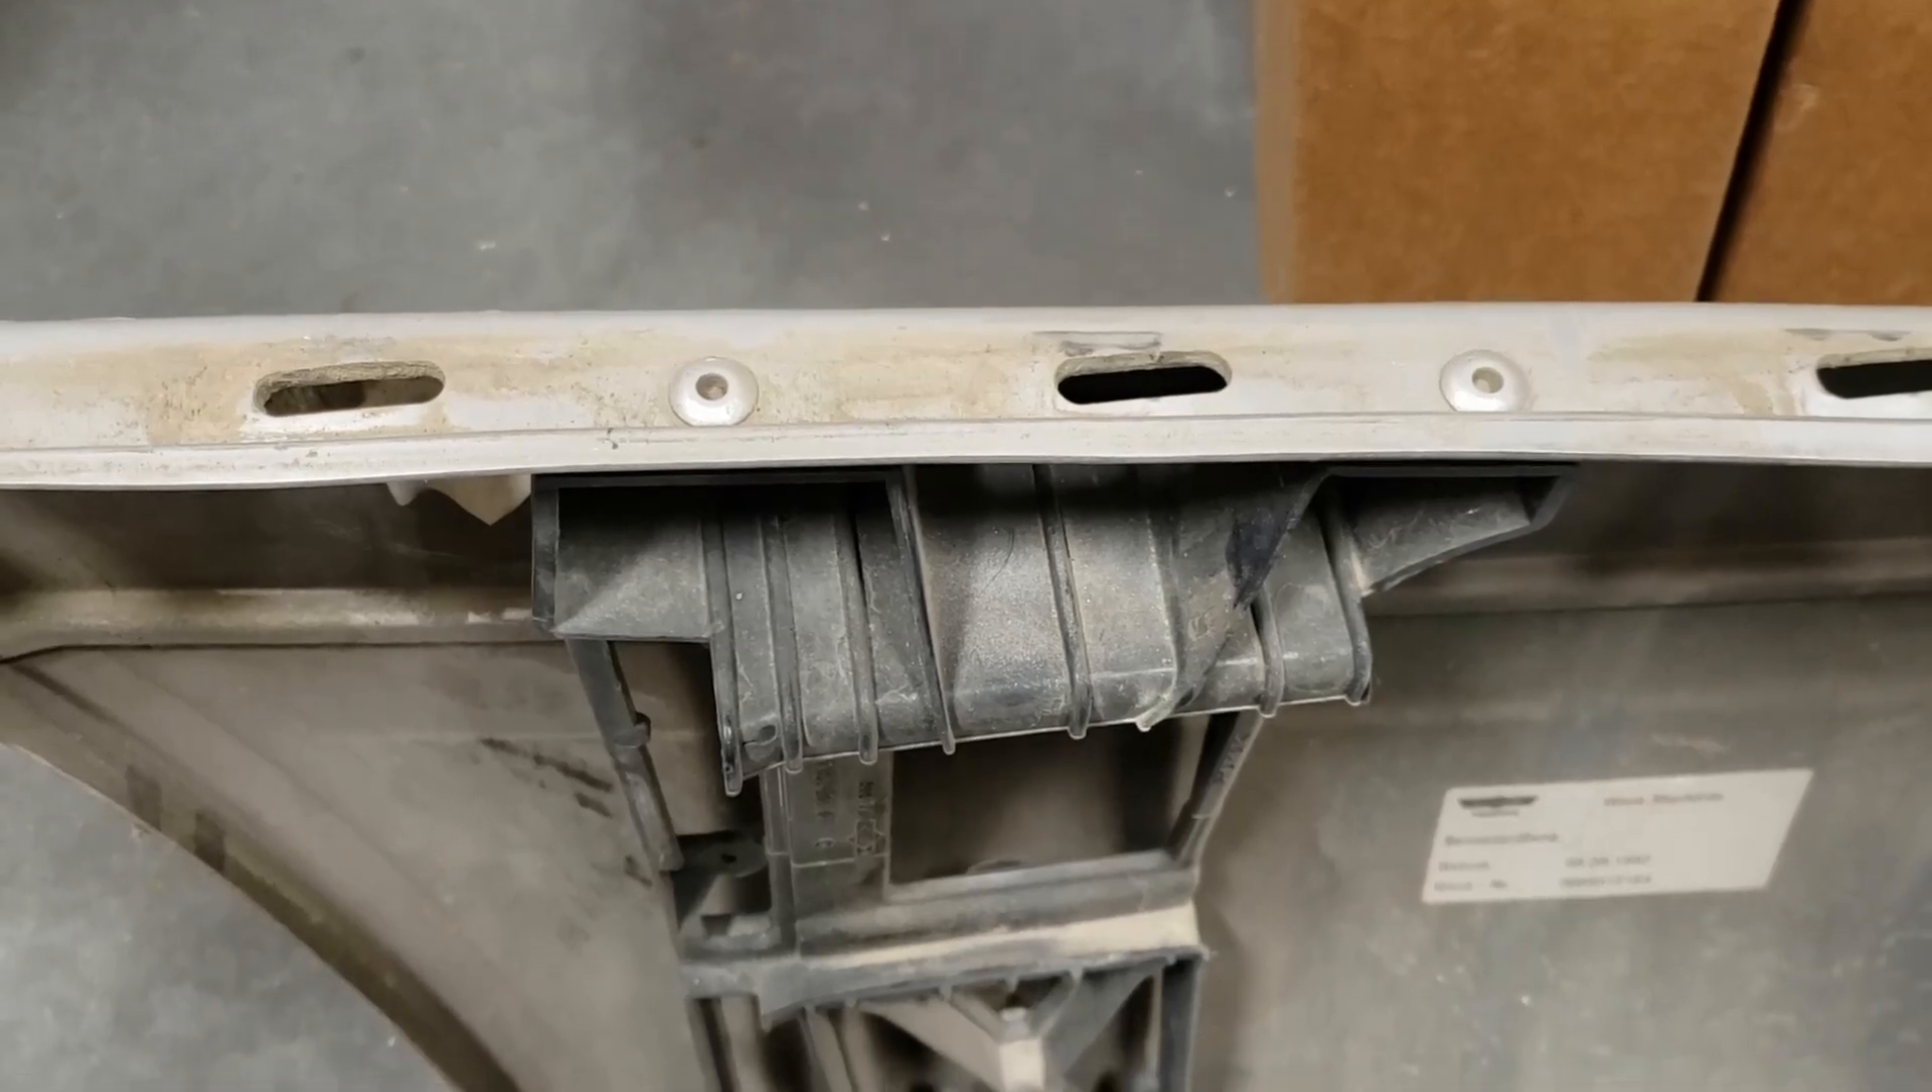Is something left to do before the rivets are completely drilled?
Yes.